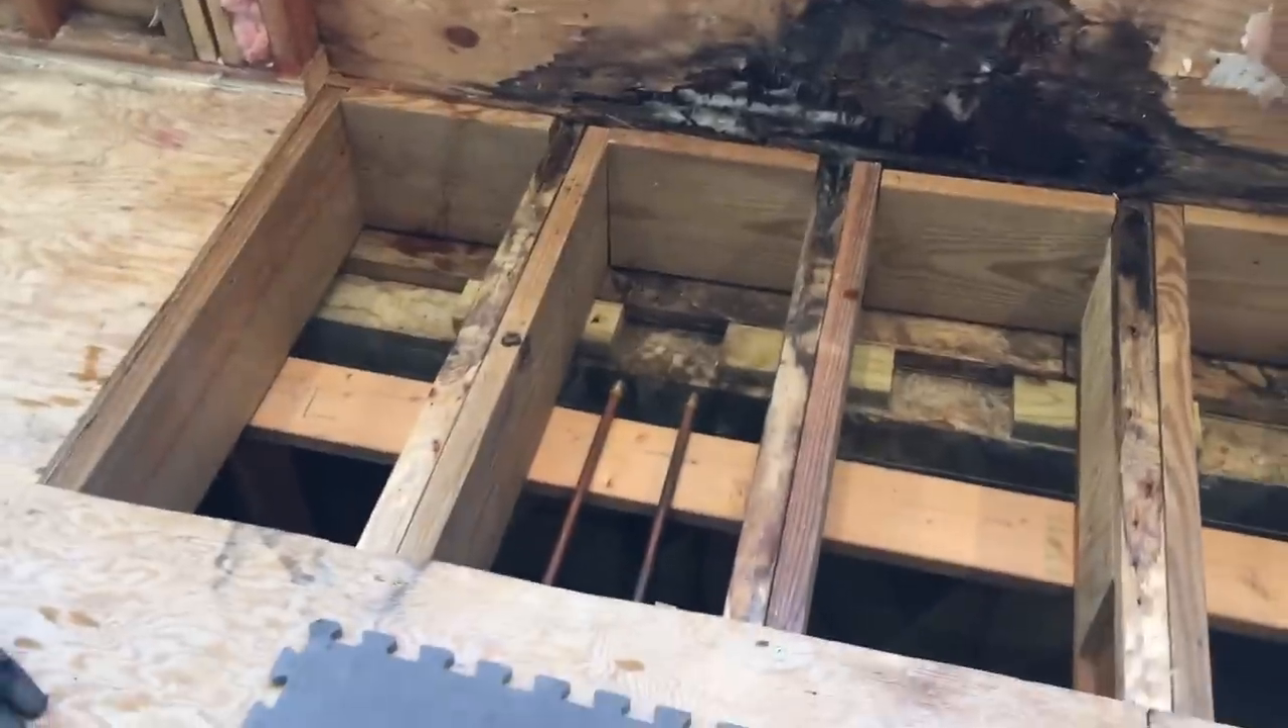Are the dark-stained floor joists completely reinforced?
Yes.